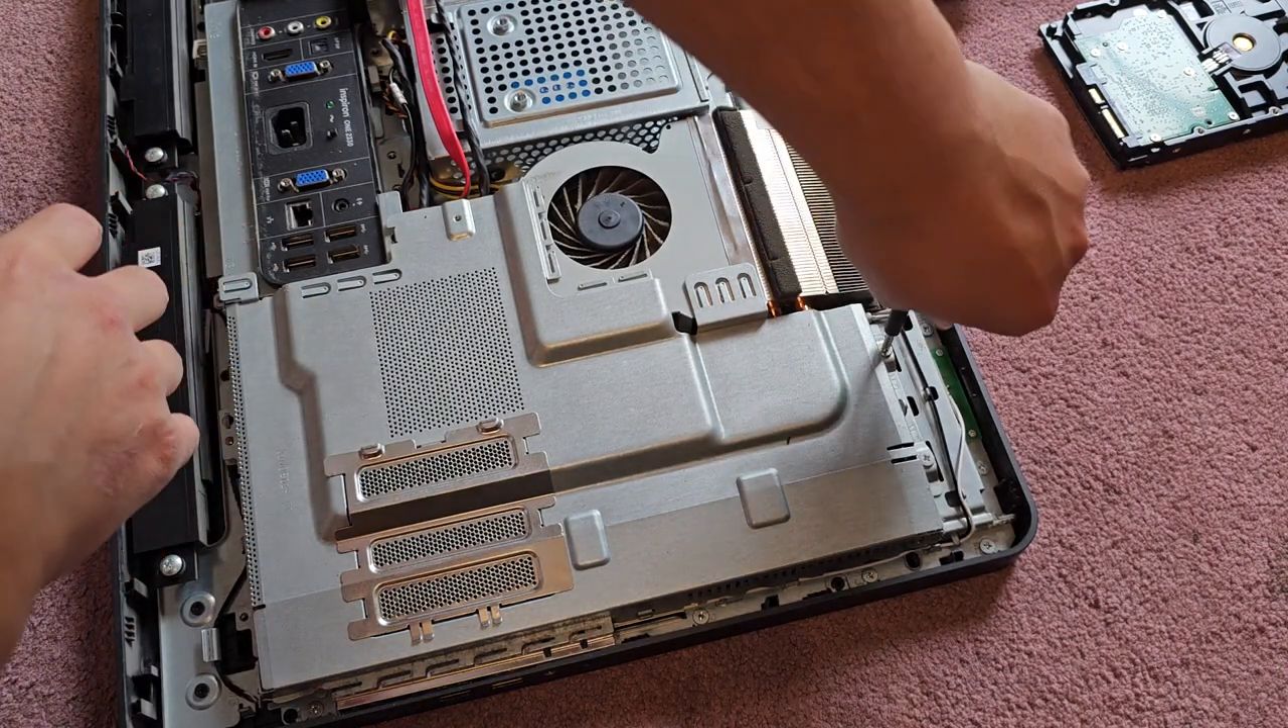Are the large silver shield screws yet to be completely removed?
Yes.